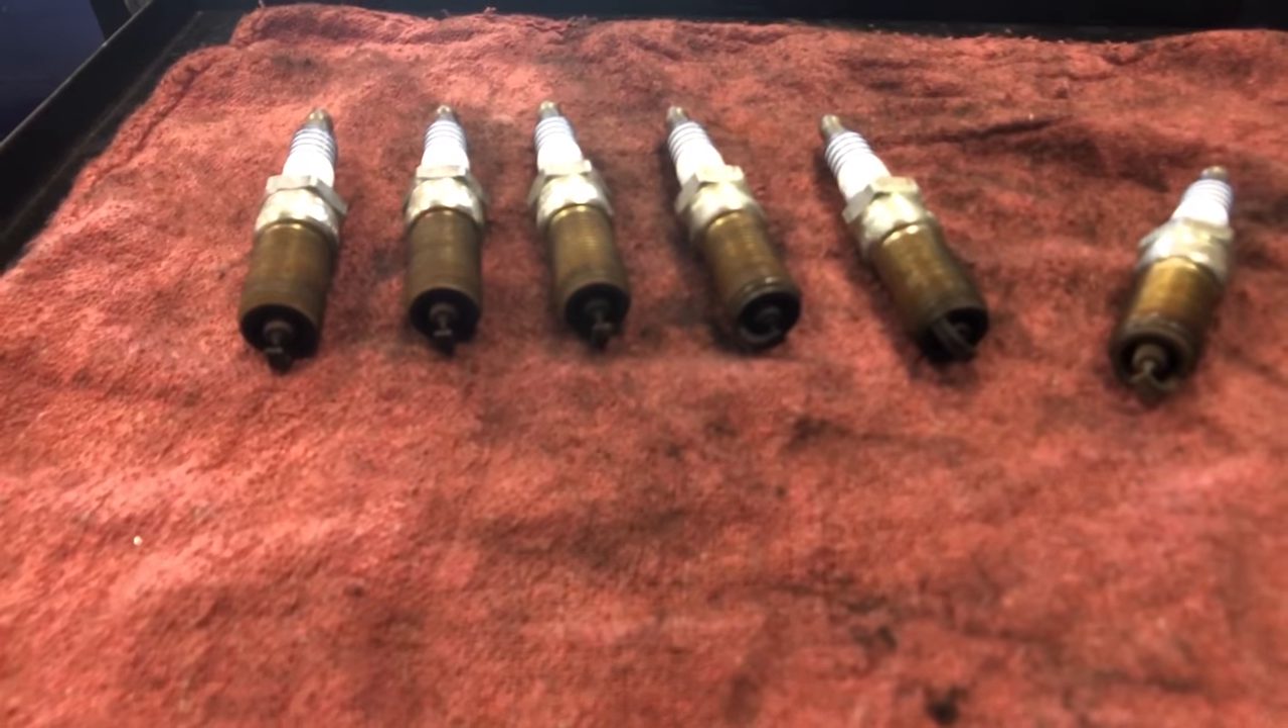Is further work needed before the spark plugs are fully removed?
No.